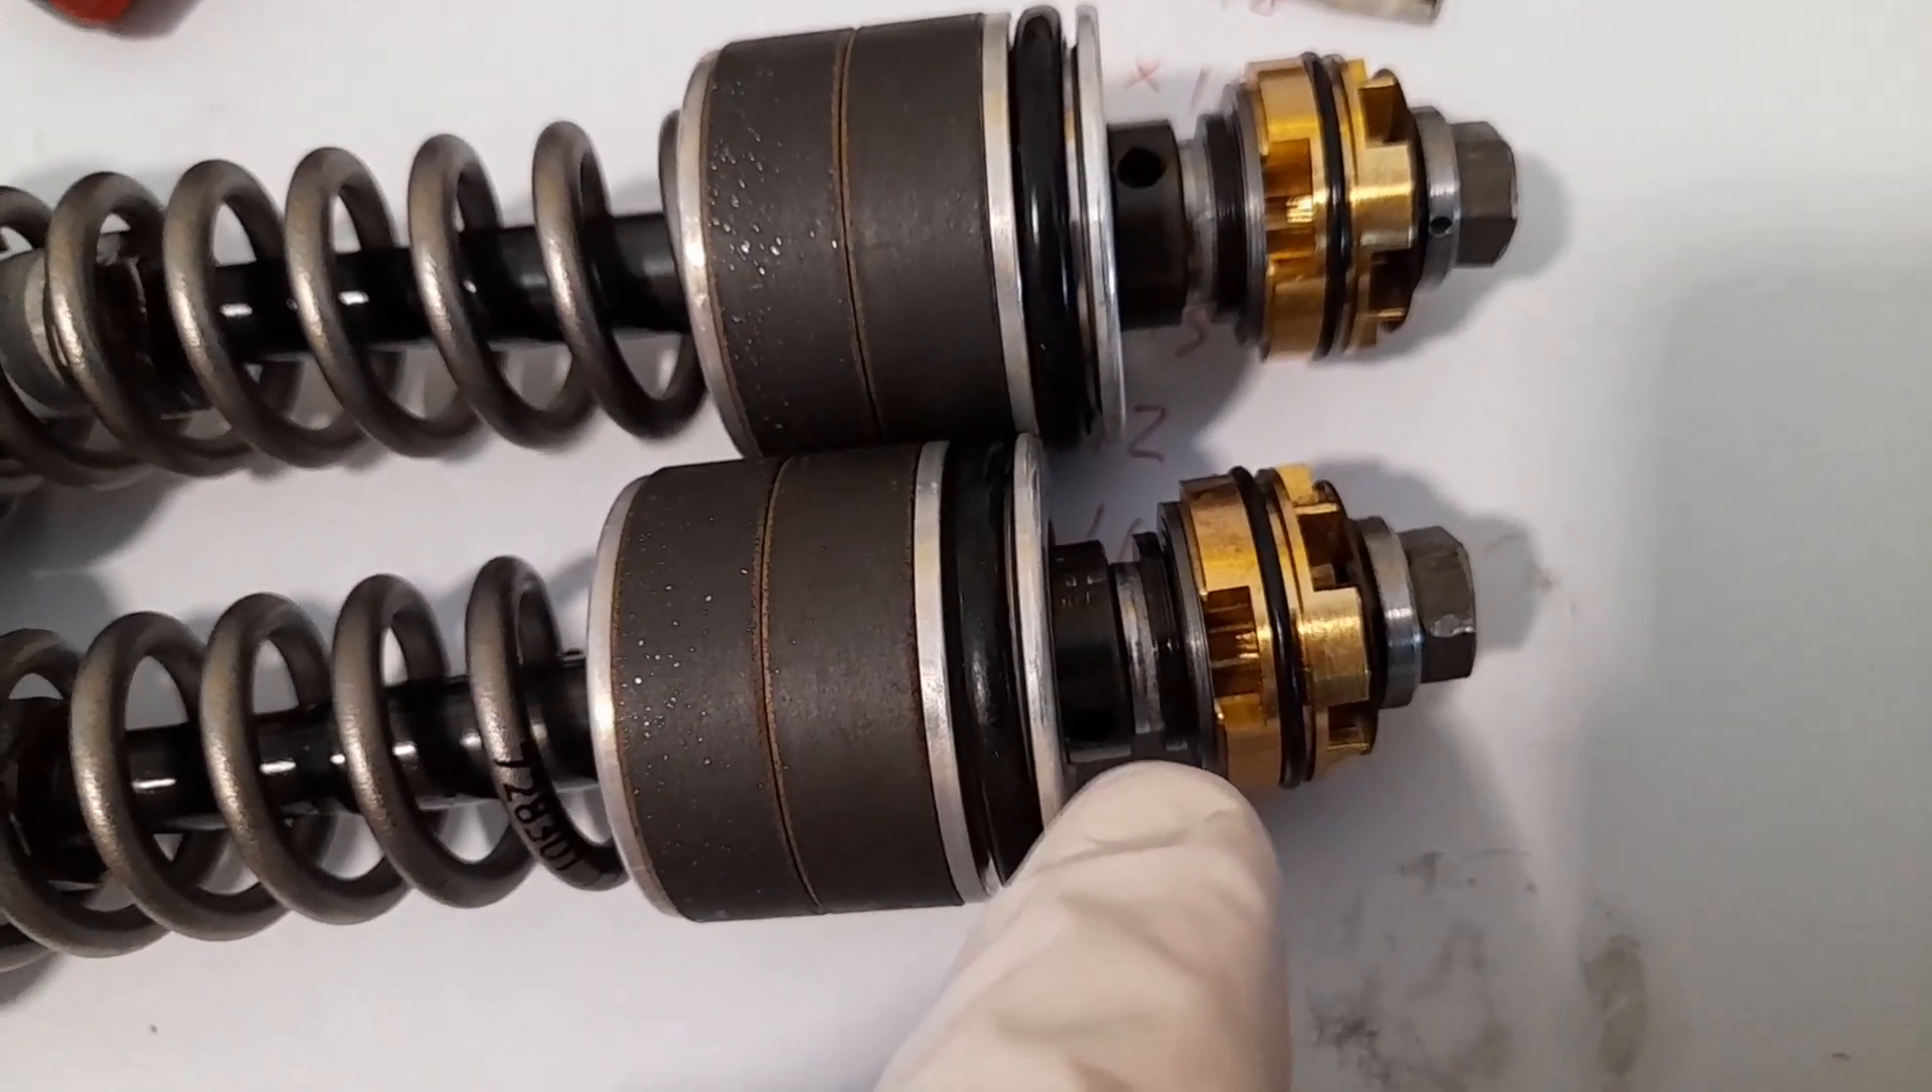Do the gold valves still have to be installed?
No.